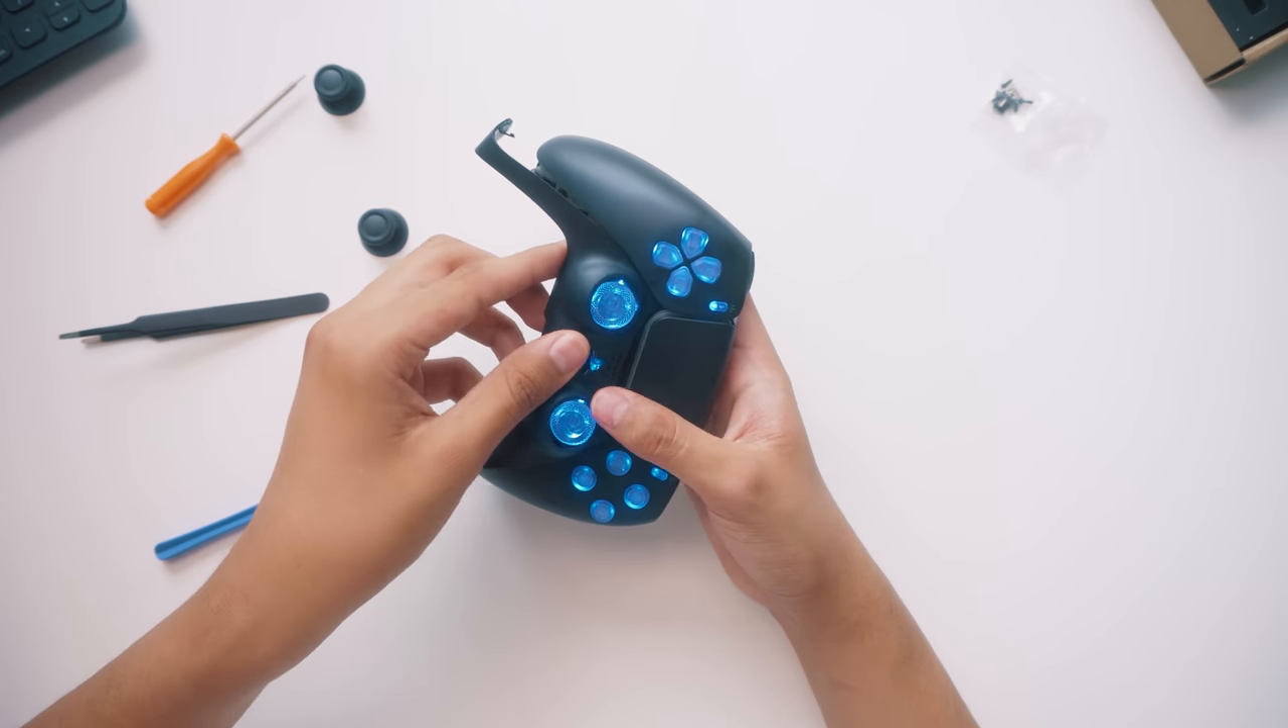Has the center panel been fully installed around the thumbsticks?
No.